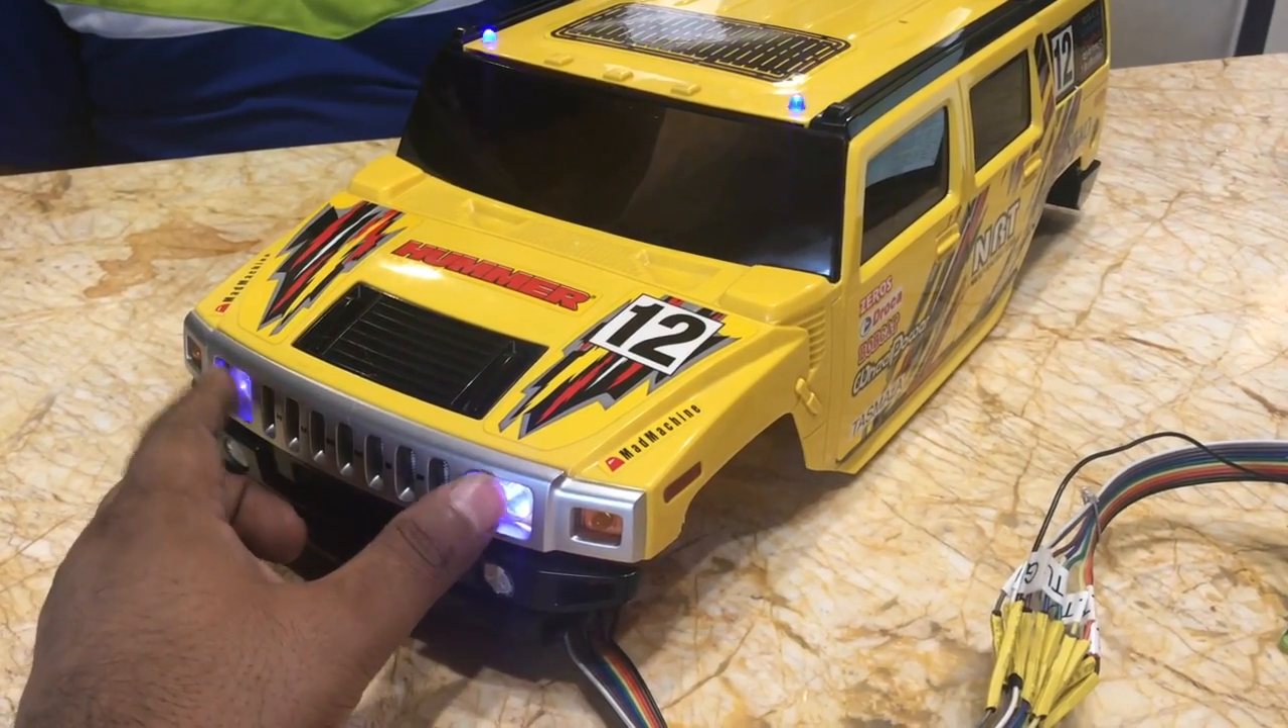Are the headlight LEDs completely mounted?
Yes.